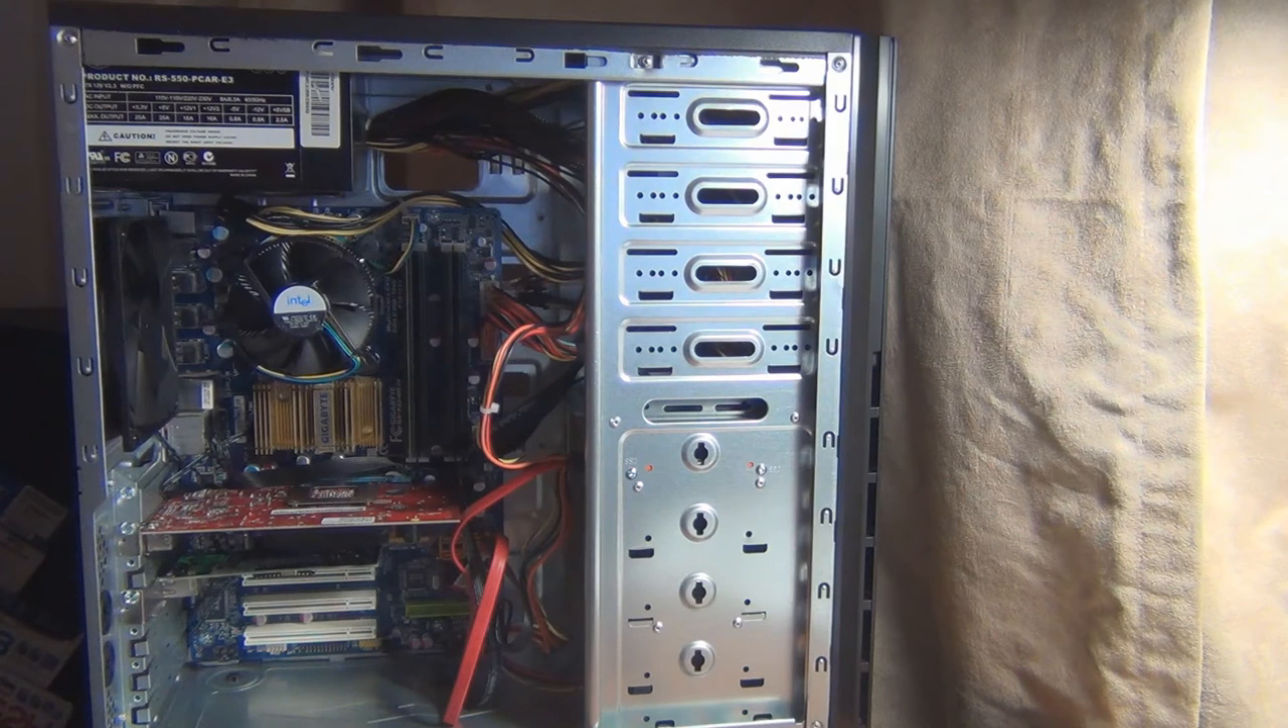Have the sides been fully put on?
No.